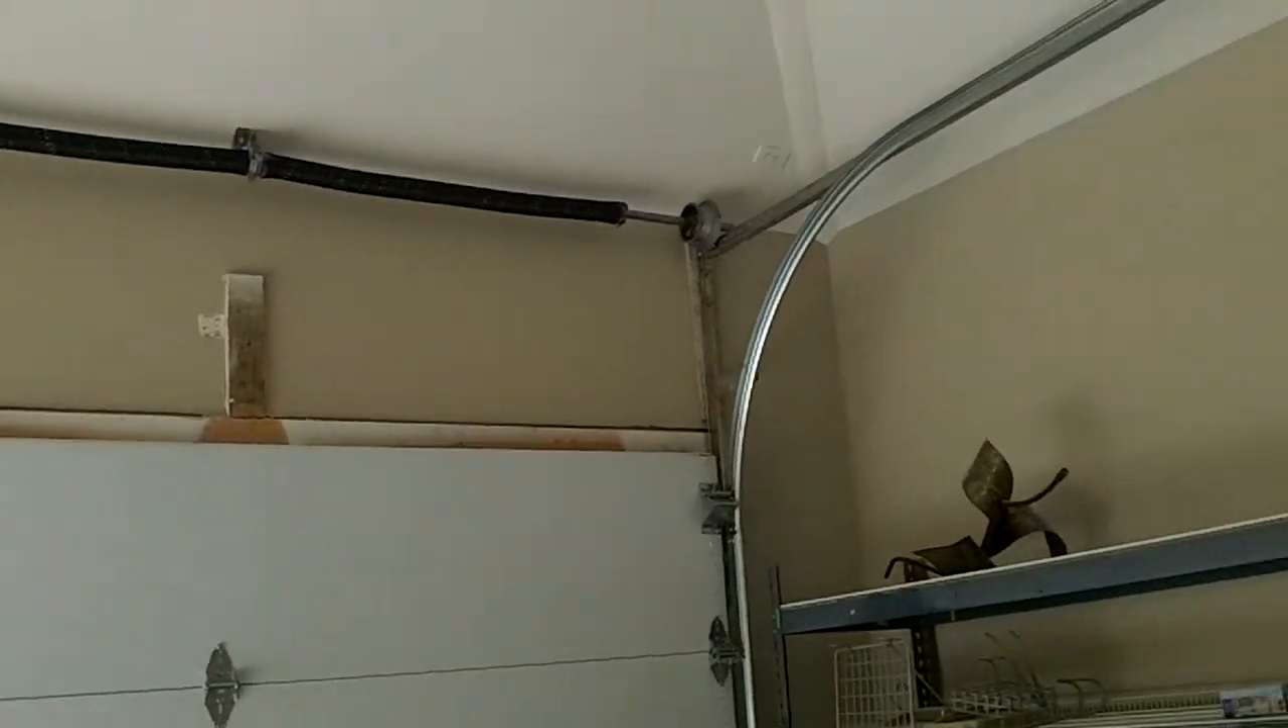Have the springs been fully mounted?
Yes.